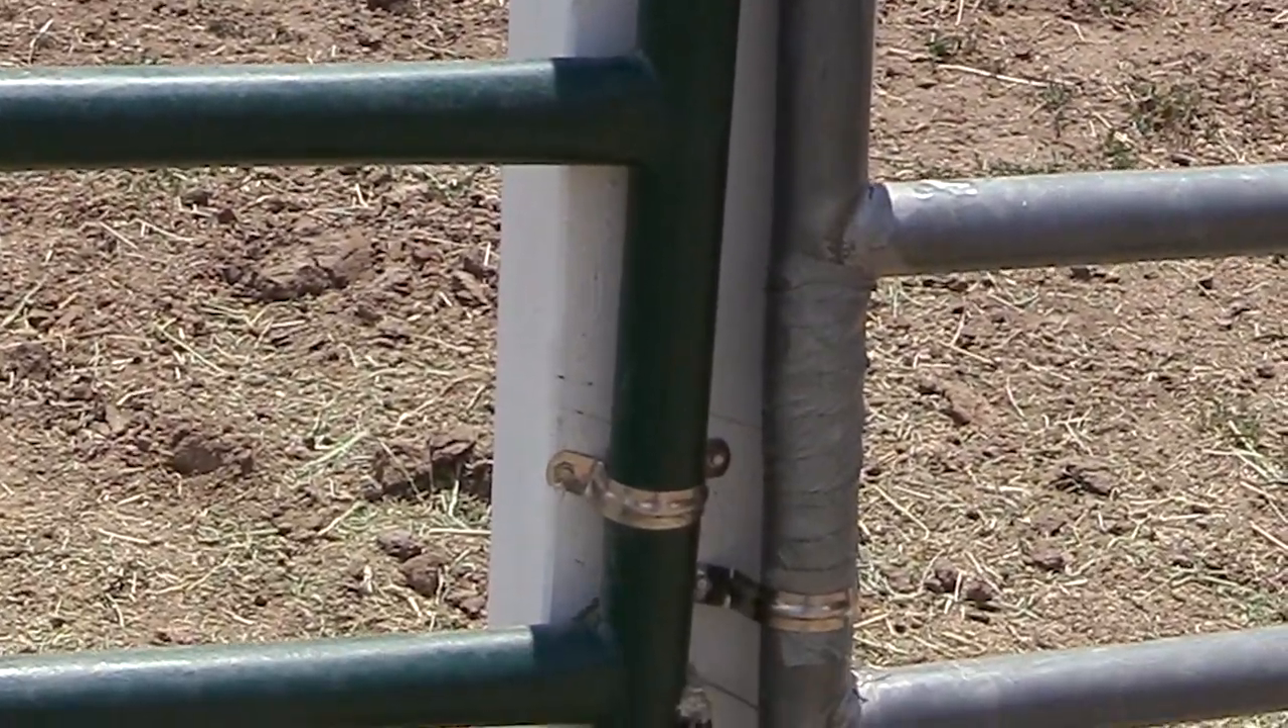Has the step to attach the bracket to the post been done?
Yes.